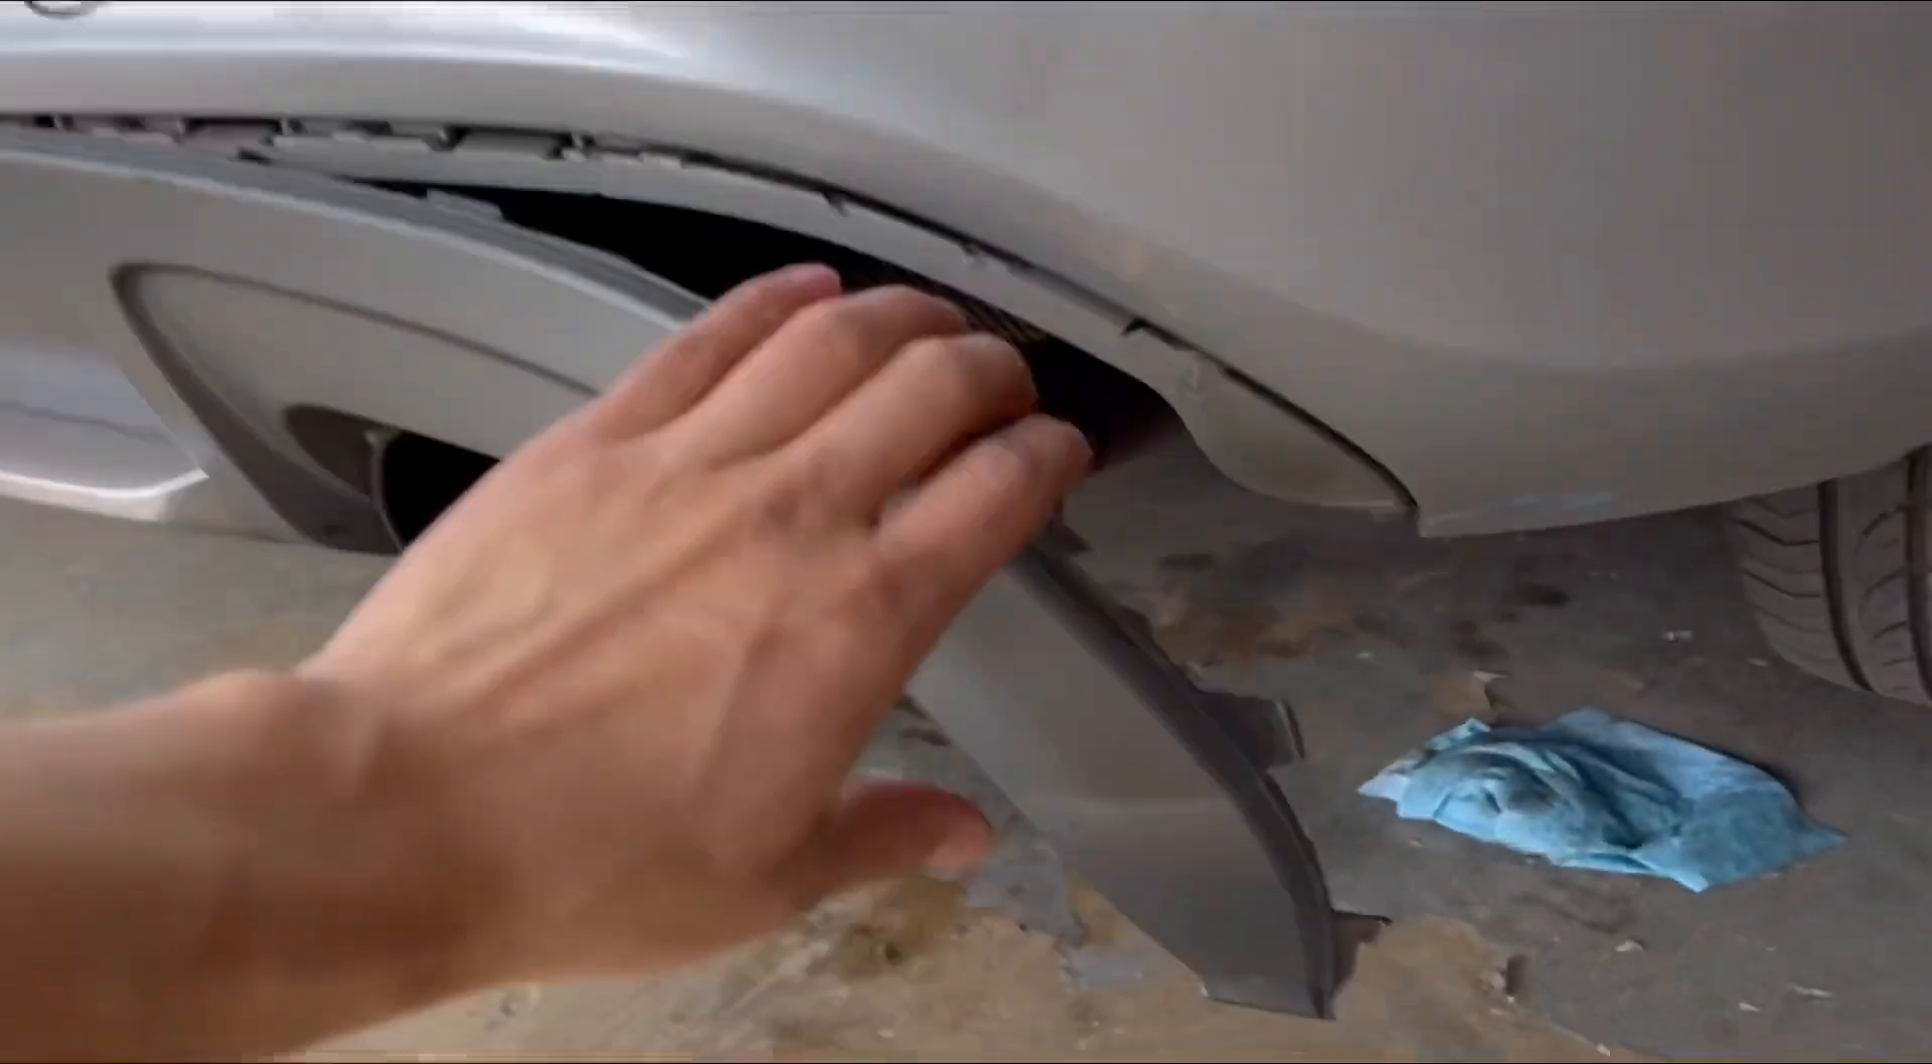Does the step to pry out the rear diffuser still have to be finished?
Yes.